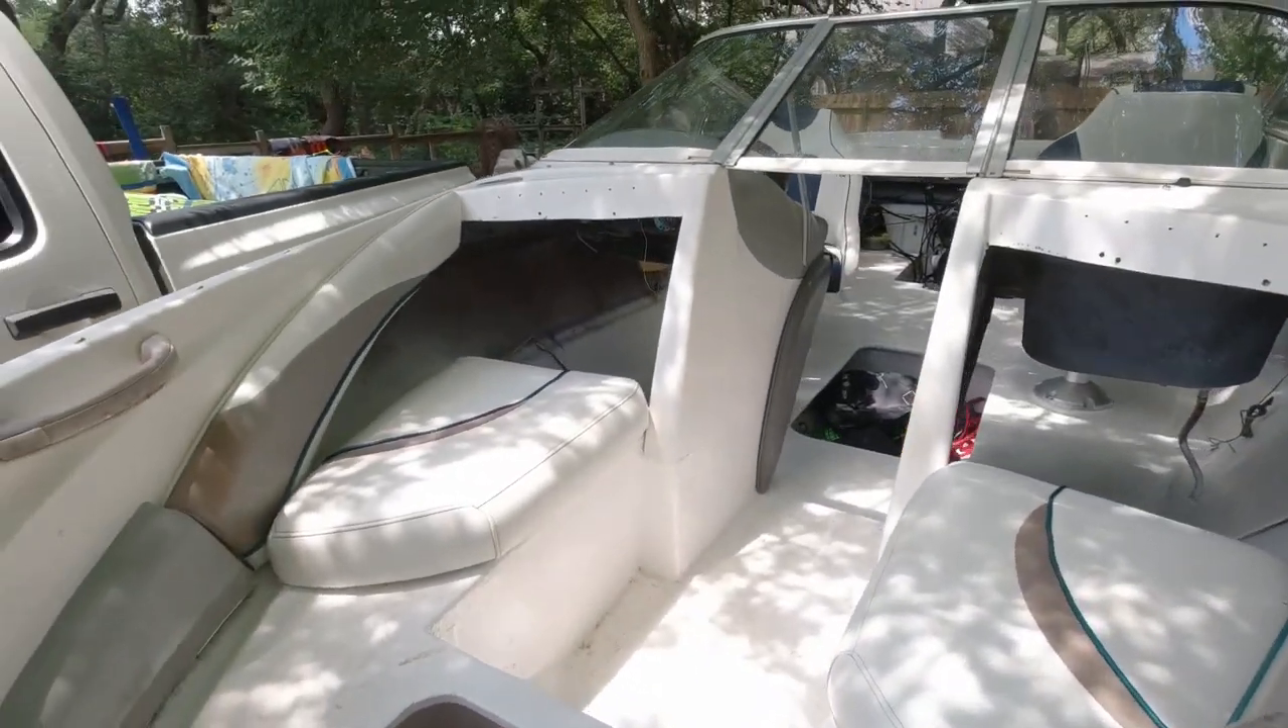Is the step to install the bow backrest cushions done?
No.